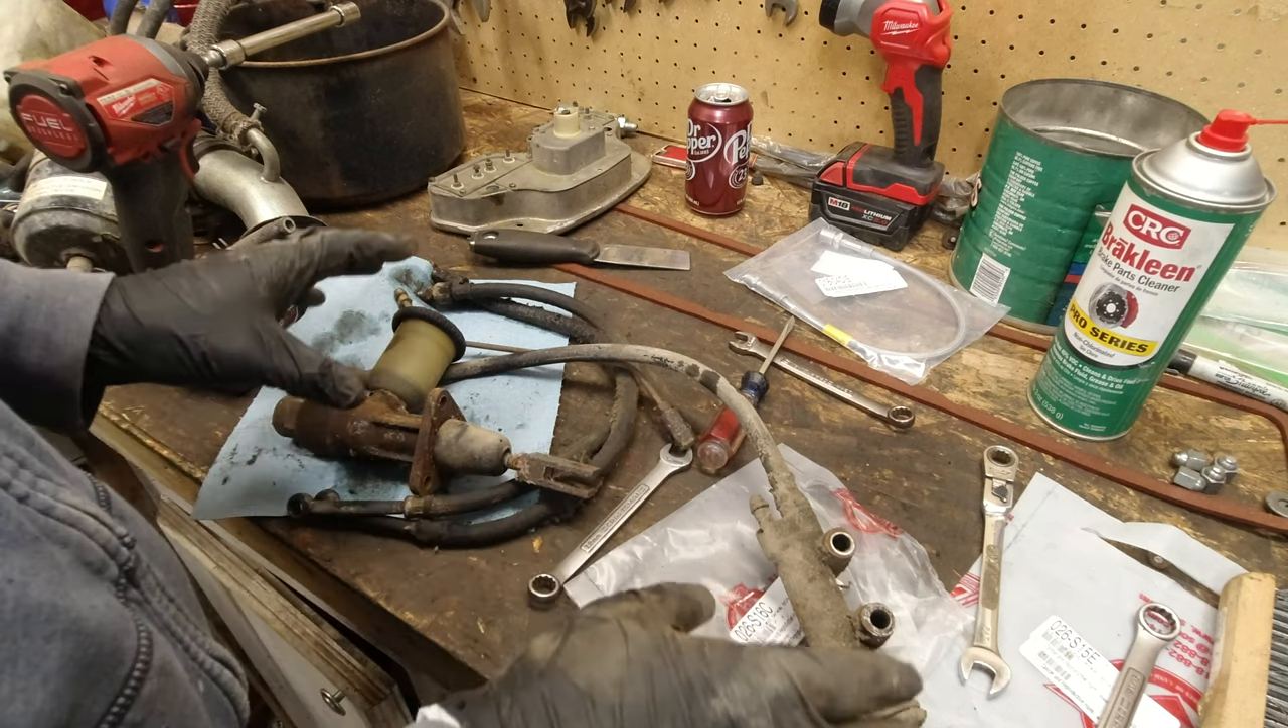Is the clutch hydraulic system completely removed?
Yes.